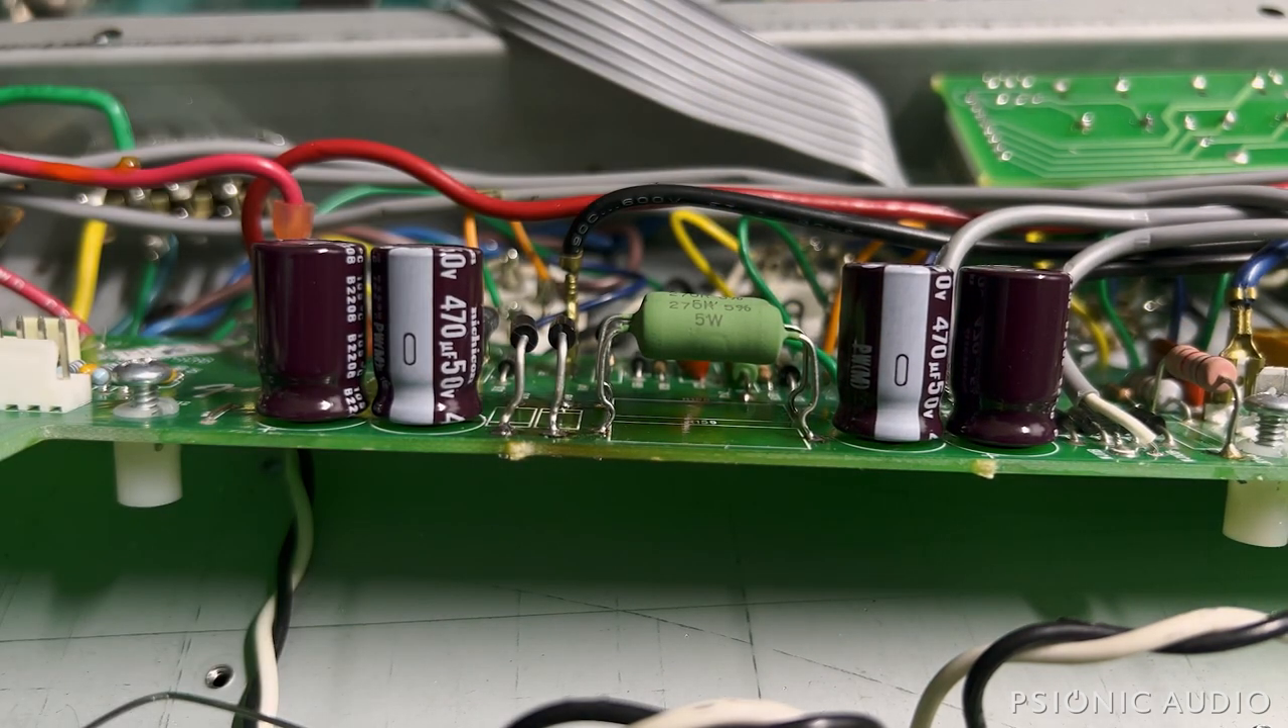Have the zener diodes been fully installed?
Yes.